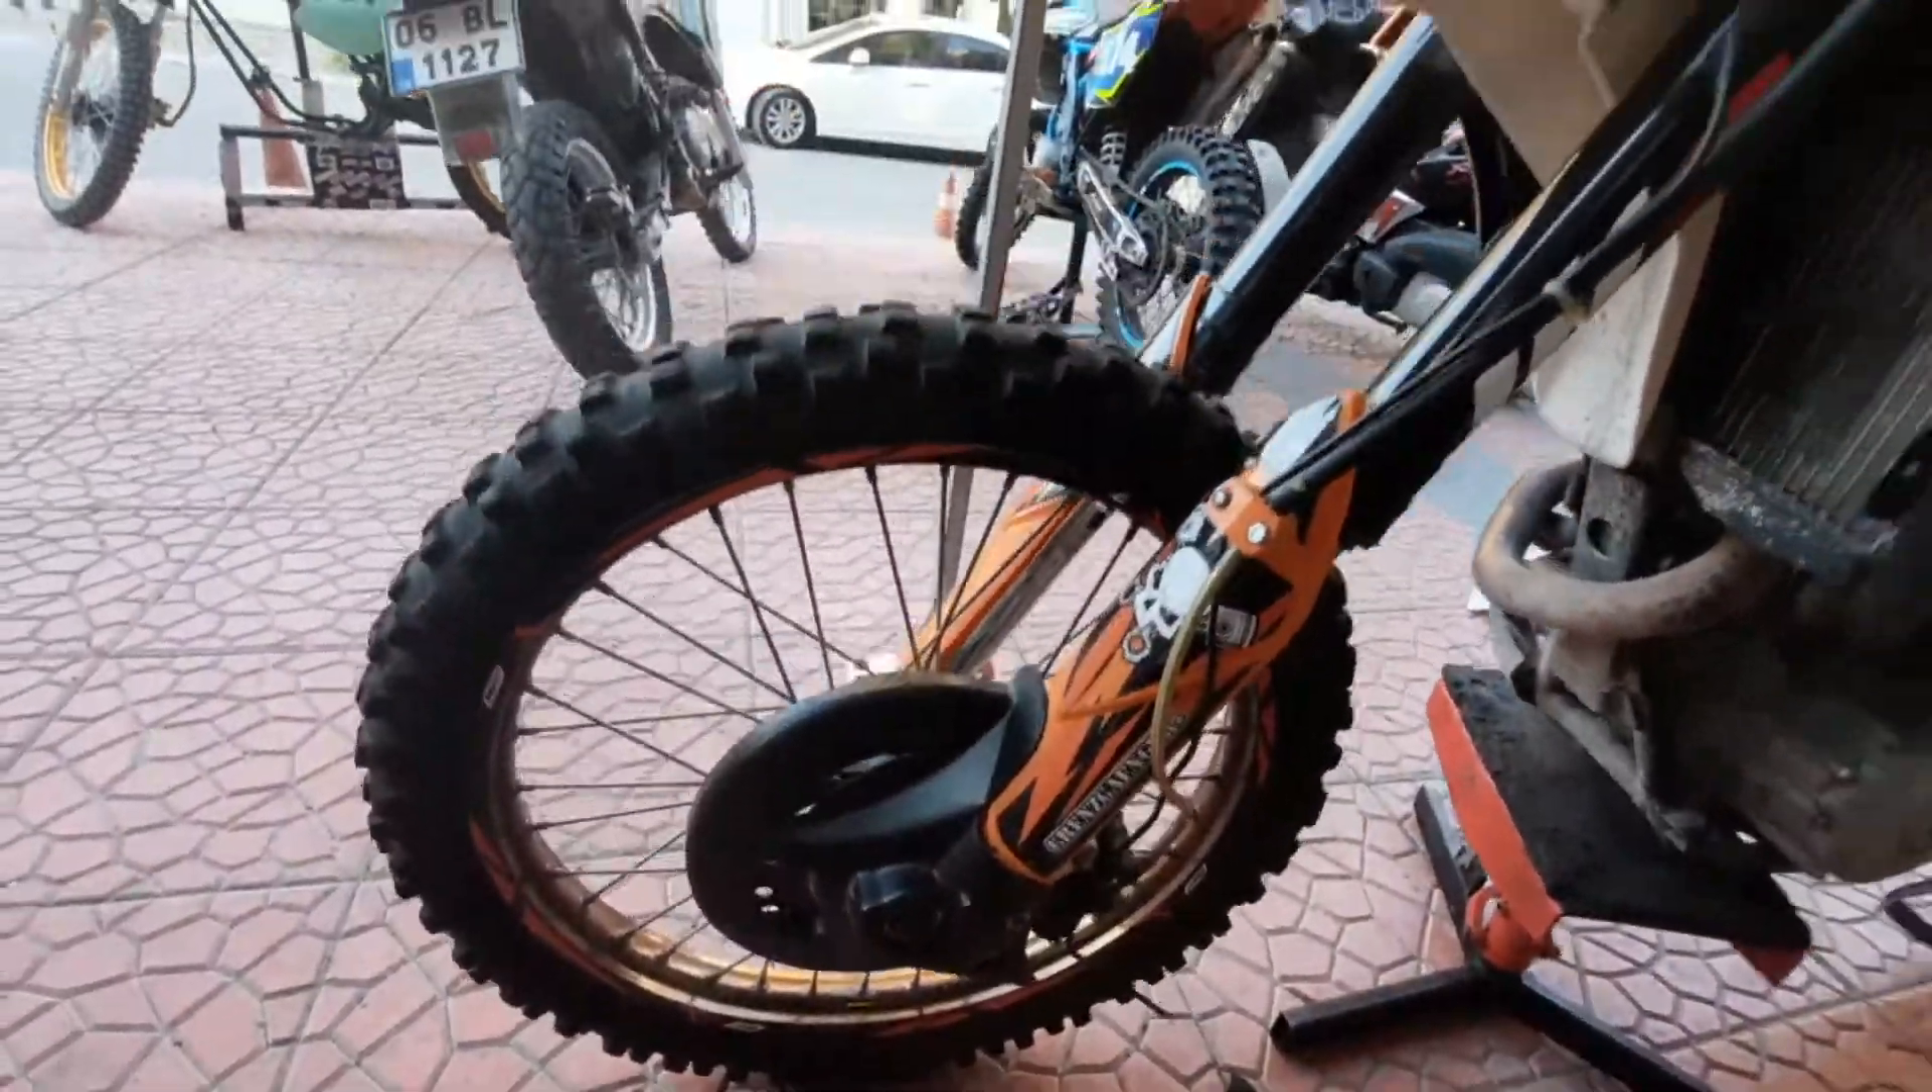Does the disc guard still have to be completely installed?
No.